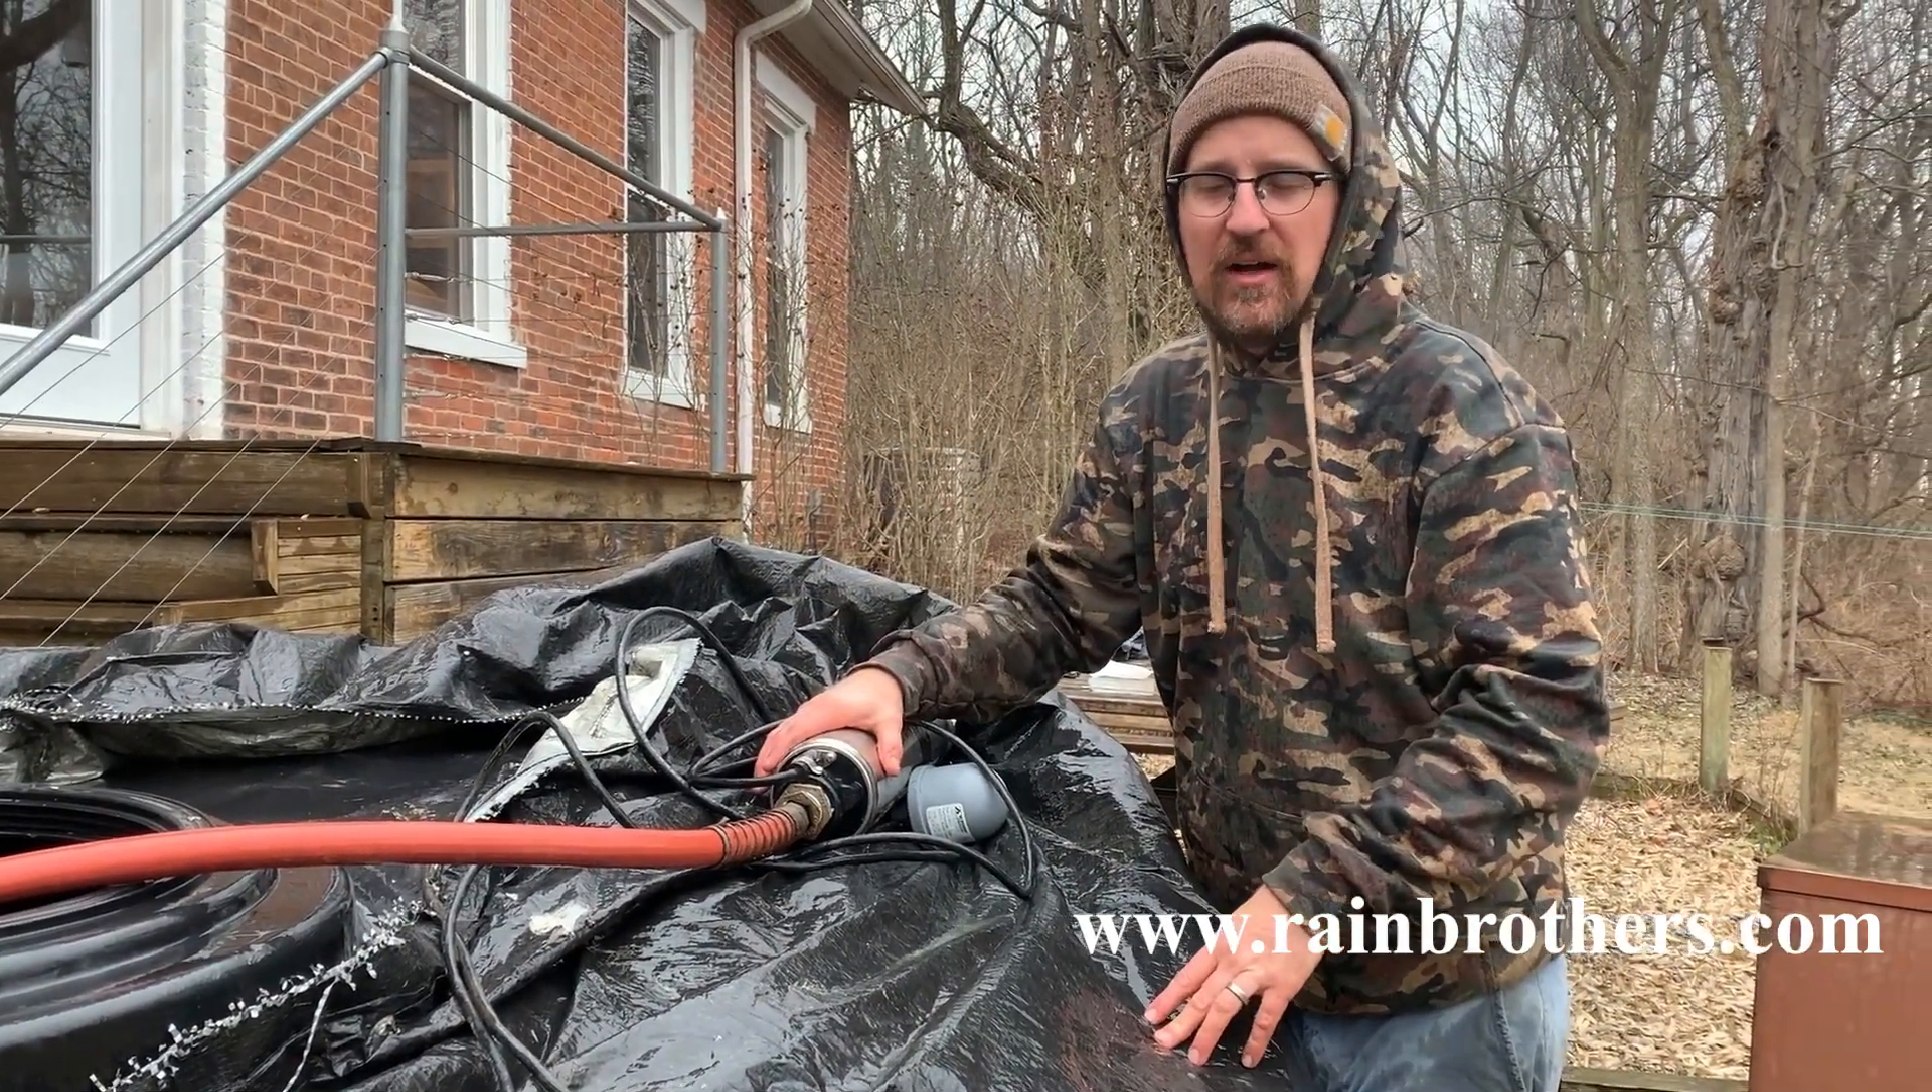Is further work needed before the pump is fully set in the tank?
Yes.